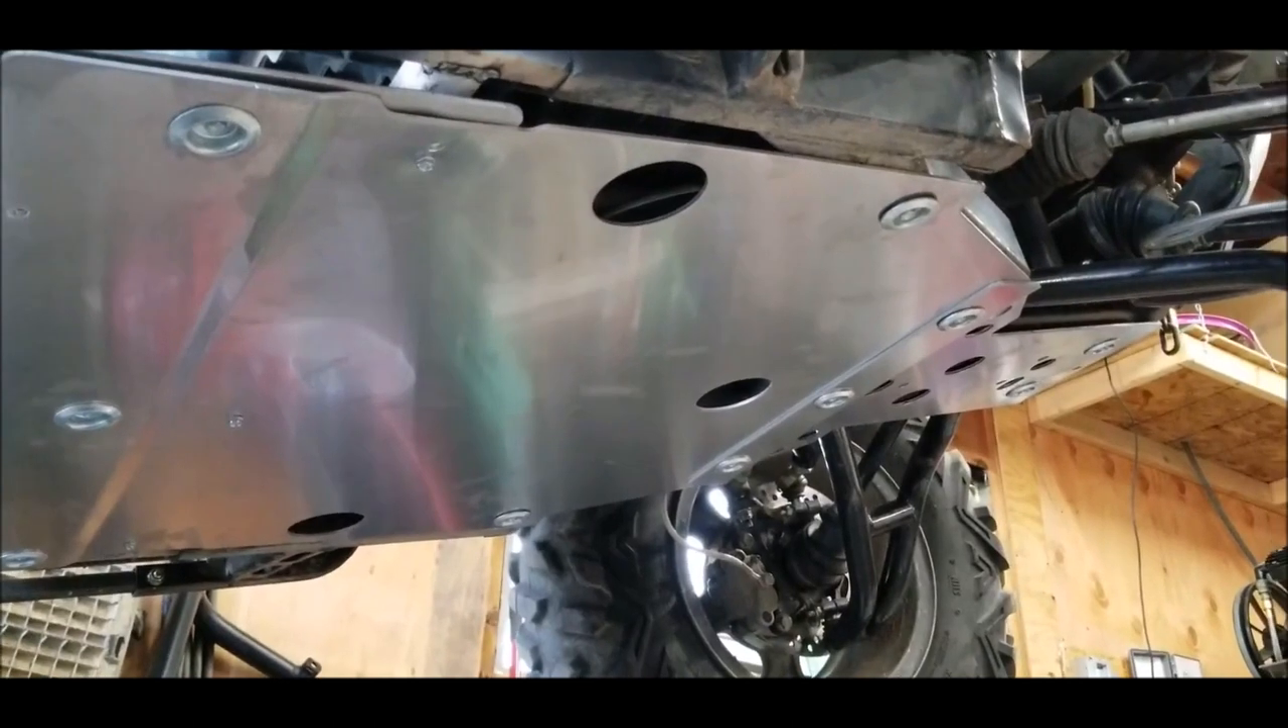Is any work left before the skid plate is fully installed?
No.